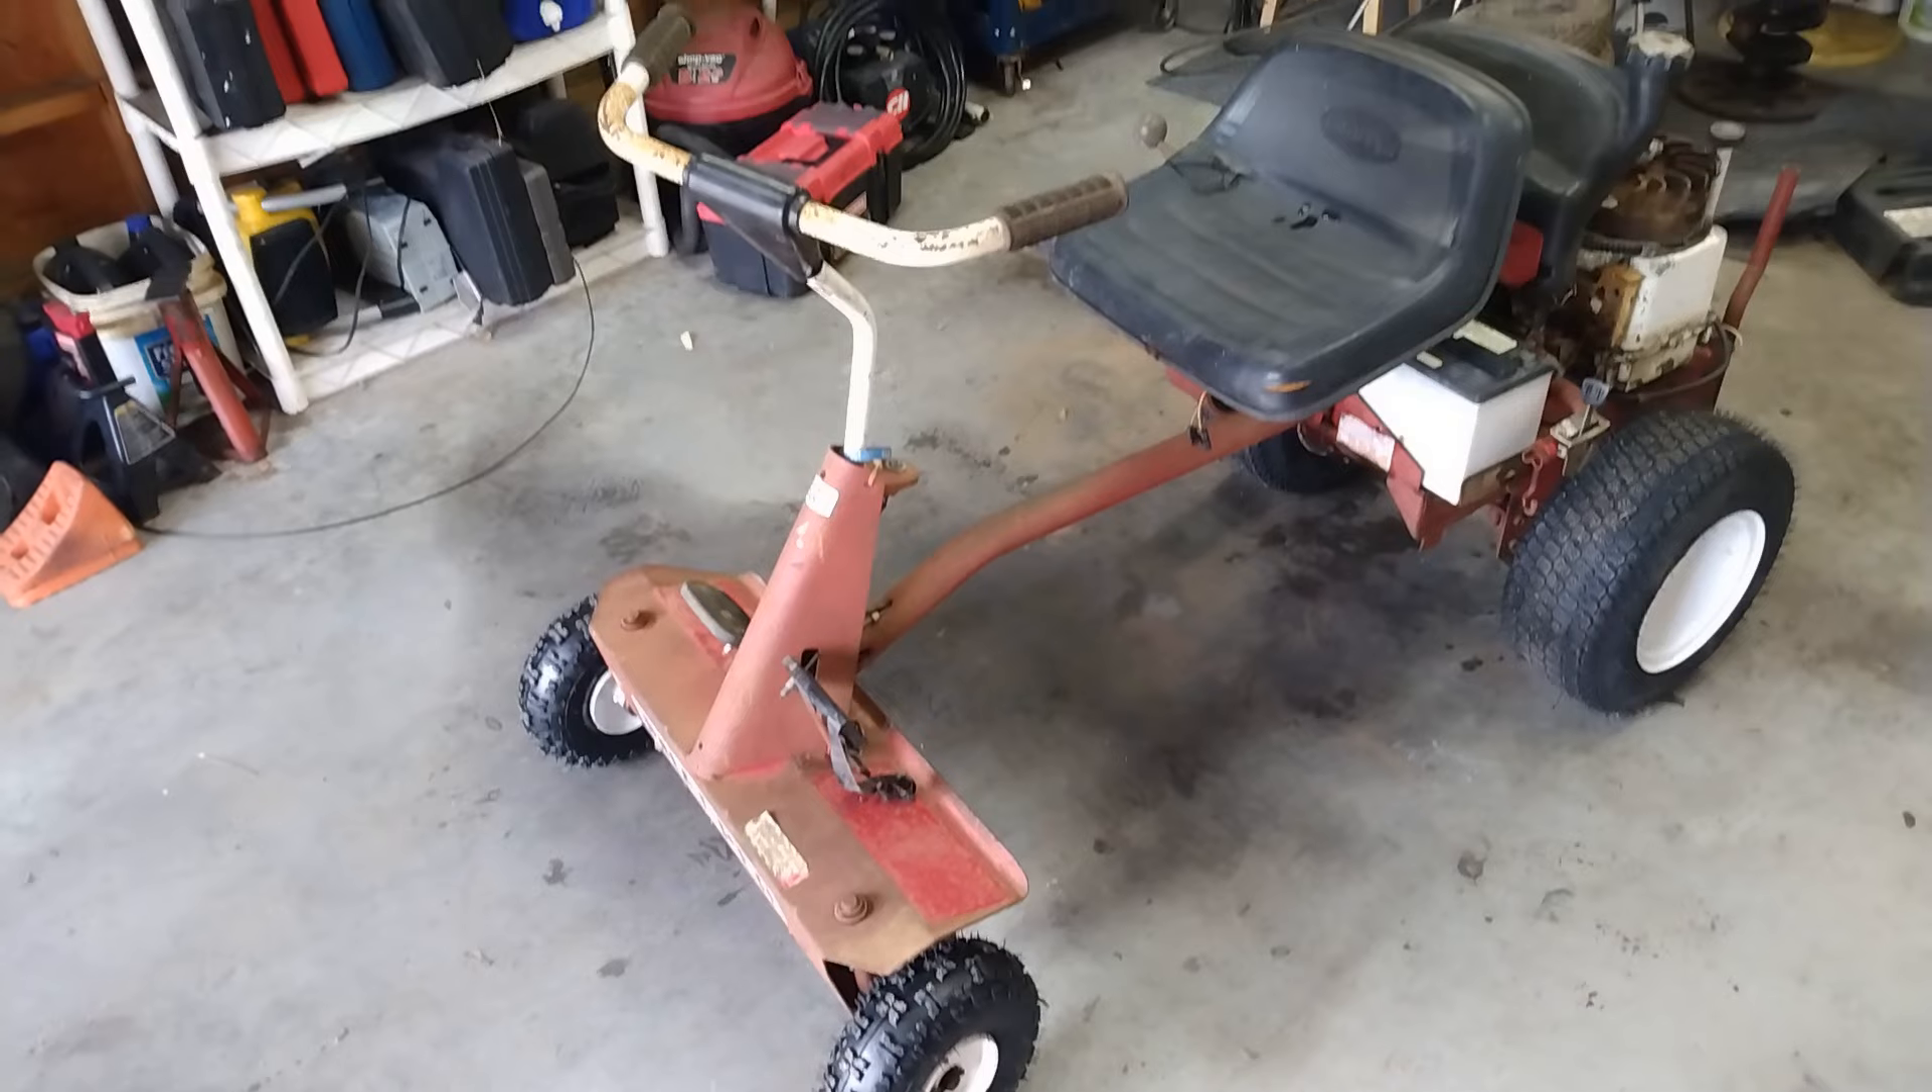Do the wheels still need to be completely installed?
No.